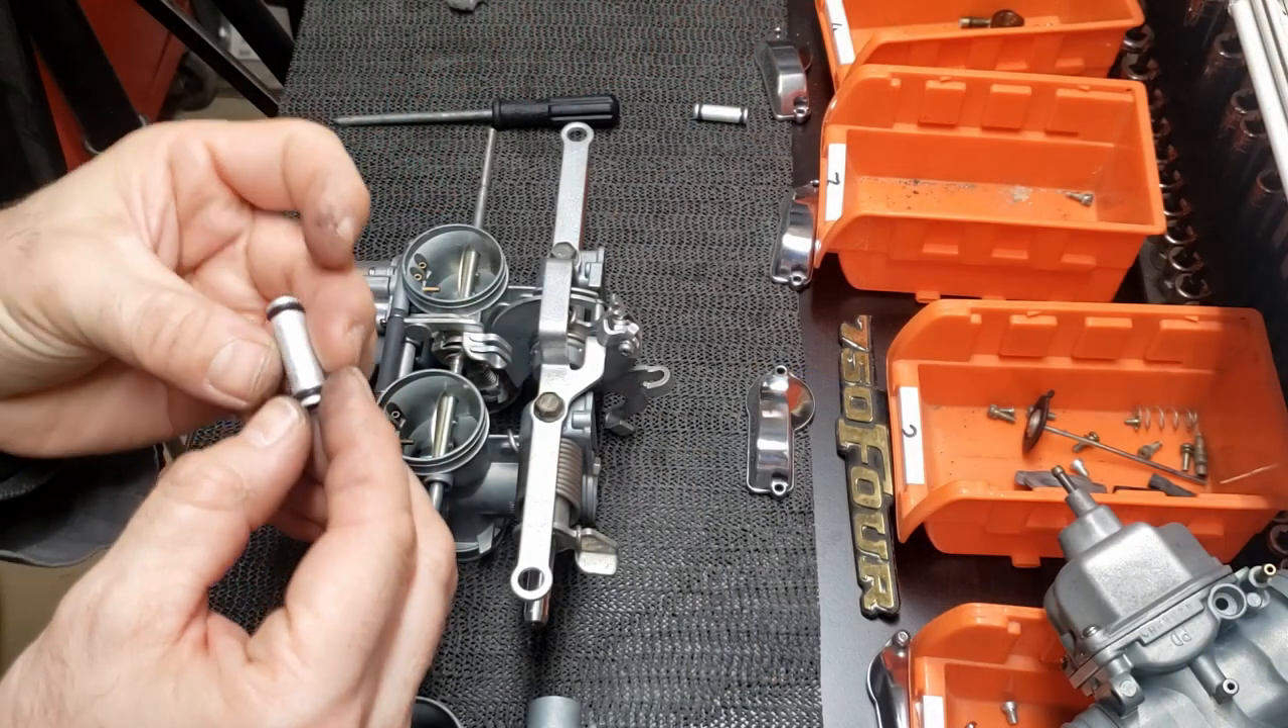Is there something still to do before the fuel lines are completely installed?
Yes.